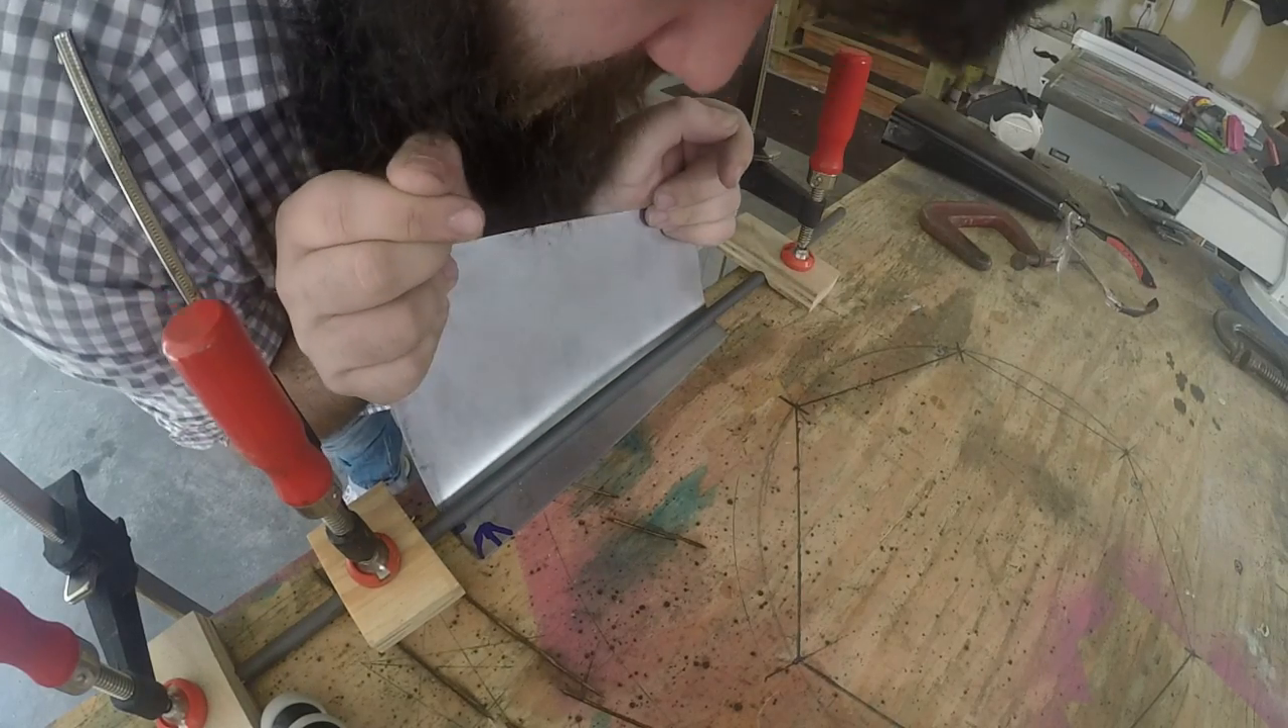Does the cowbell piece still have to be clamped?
No.